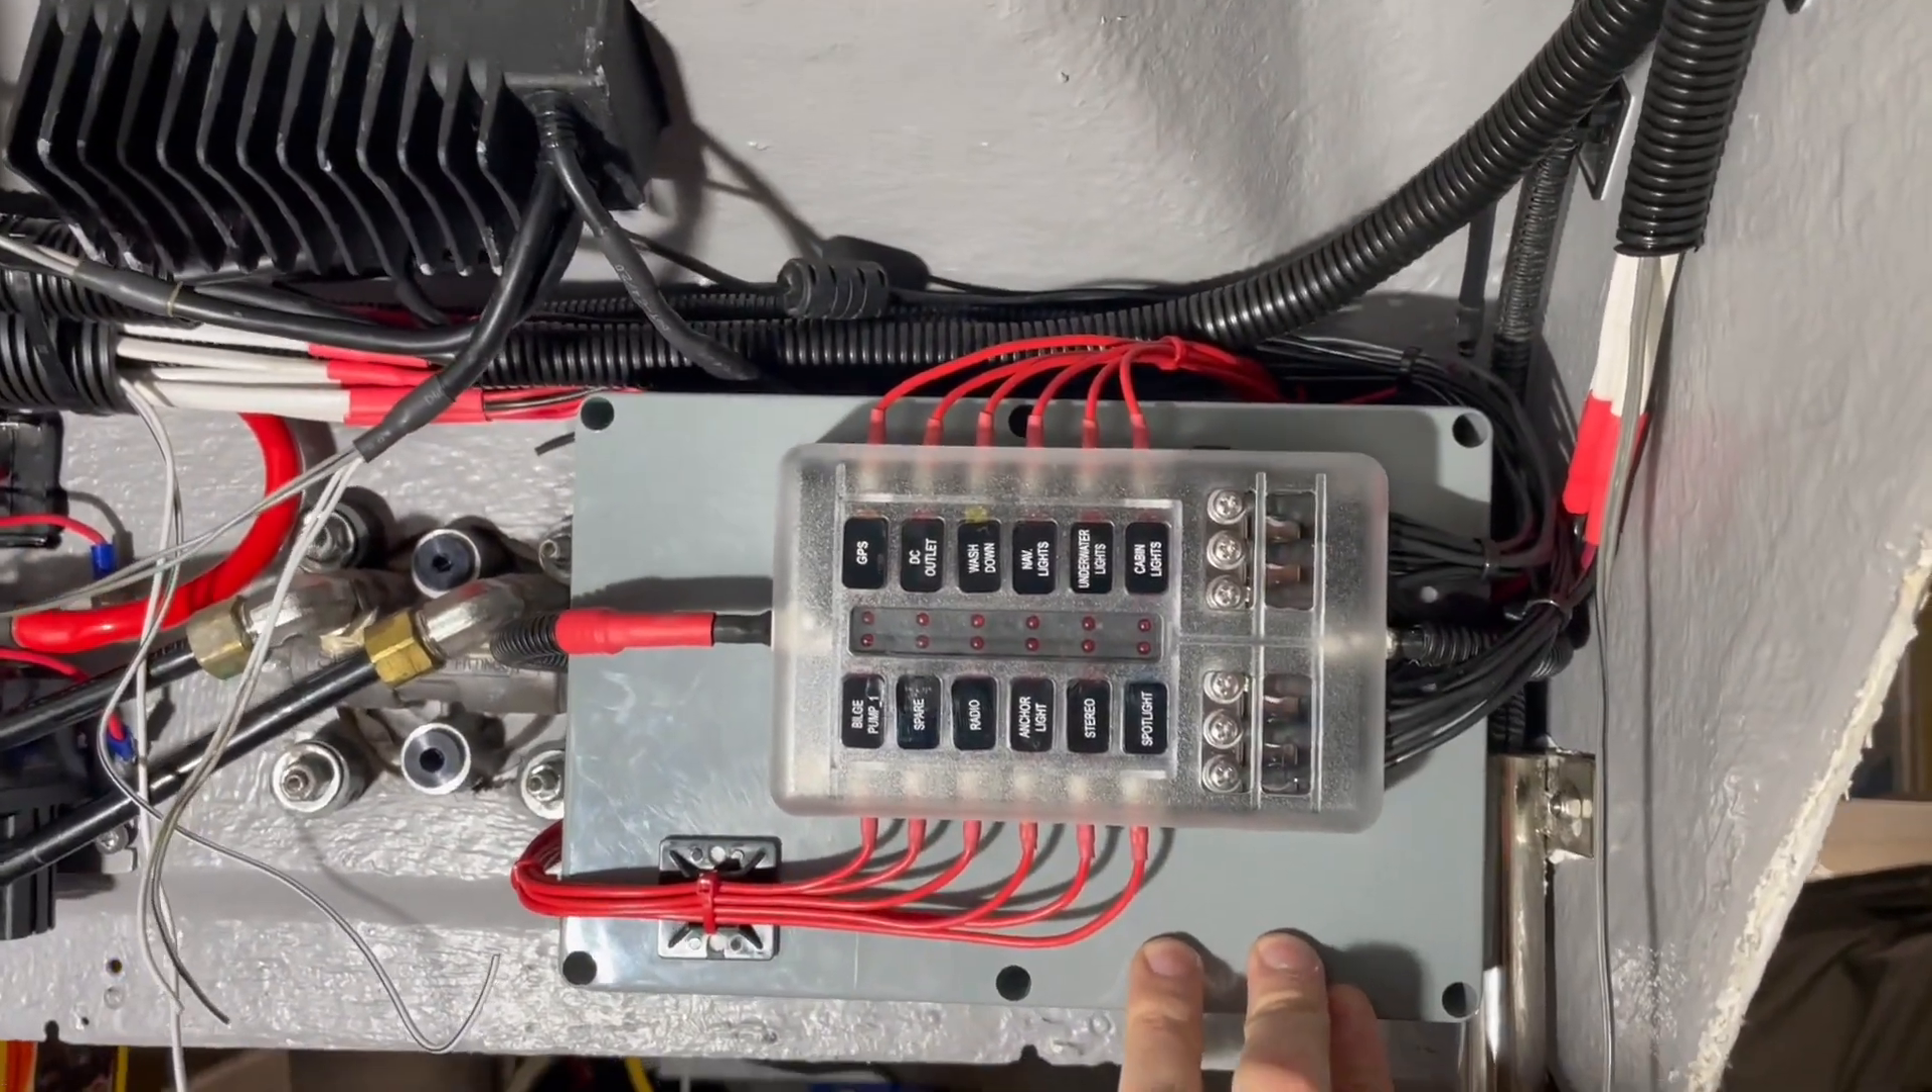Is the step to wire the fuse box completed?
Yes.